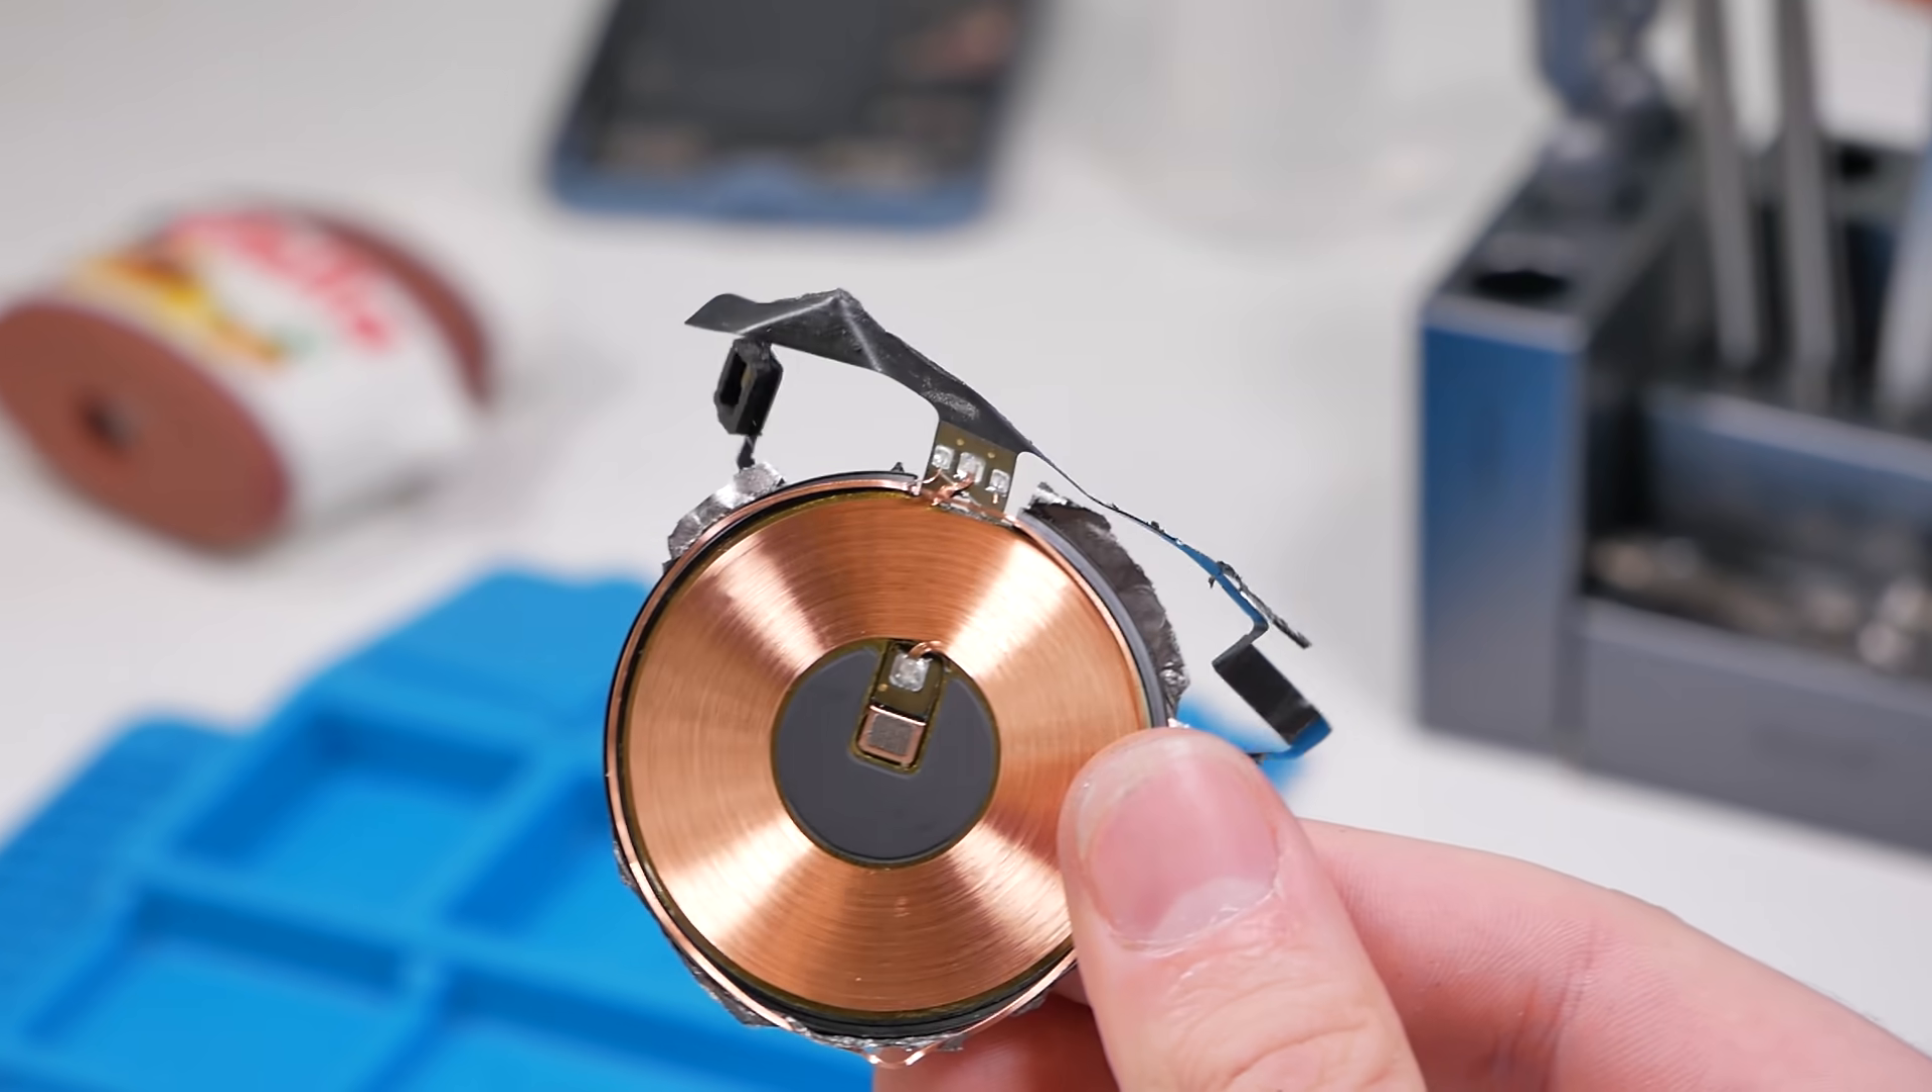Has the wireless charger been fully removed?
Yes.